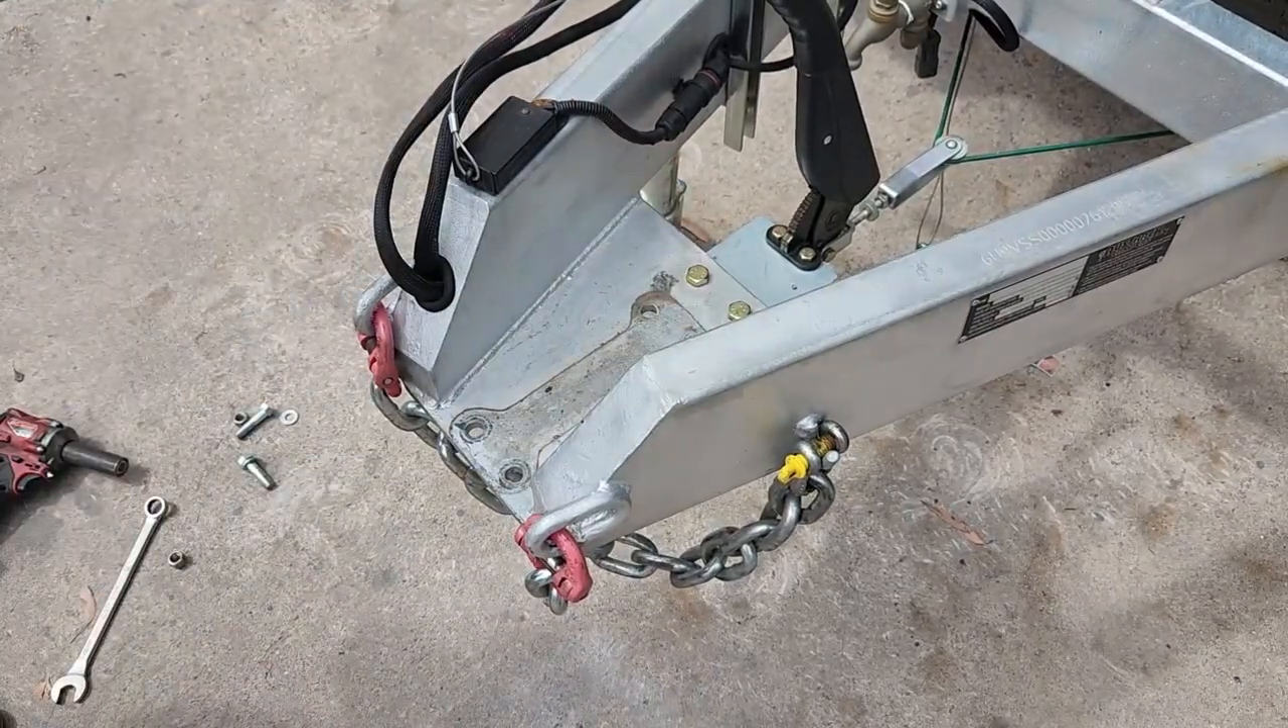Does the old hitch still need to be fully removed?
No.